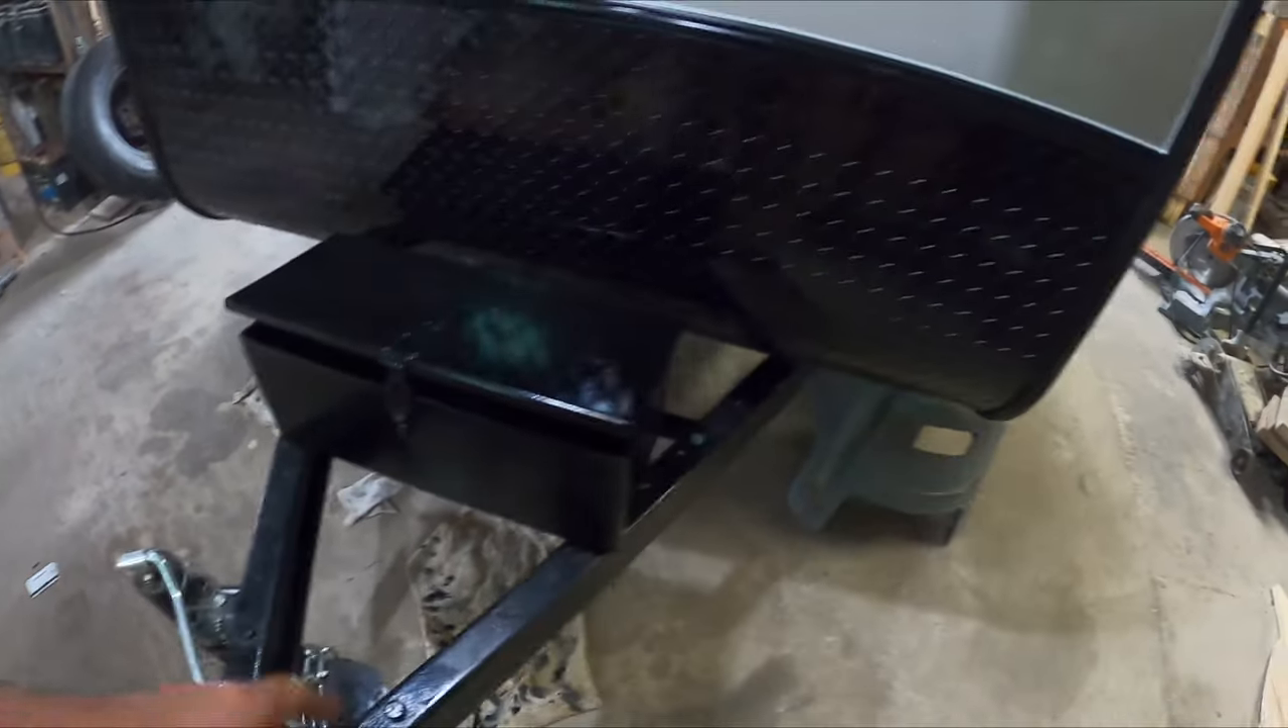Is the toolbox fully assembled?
Yes.